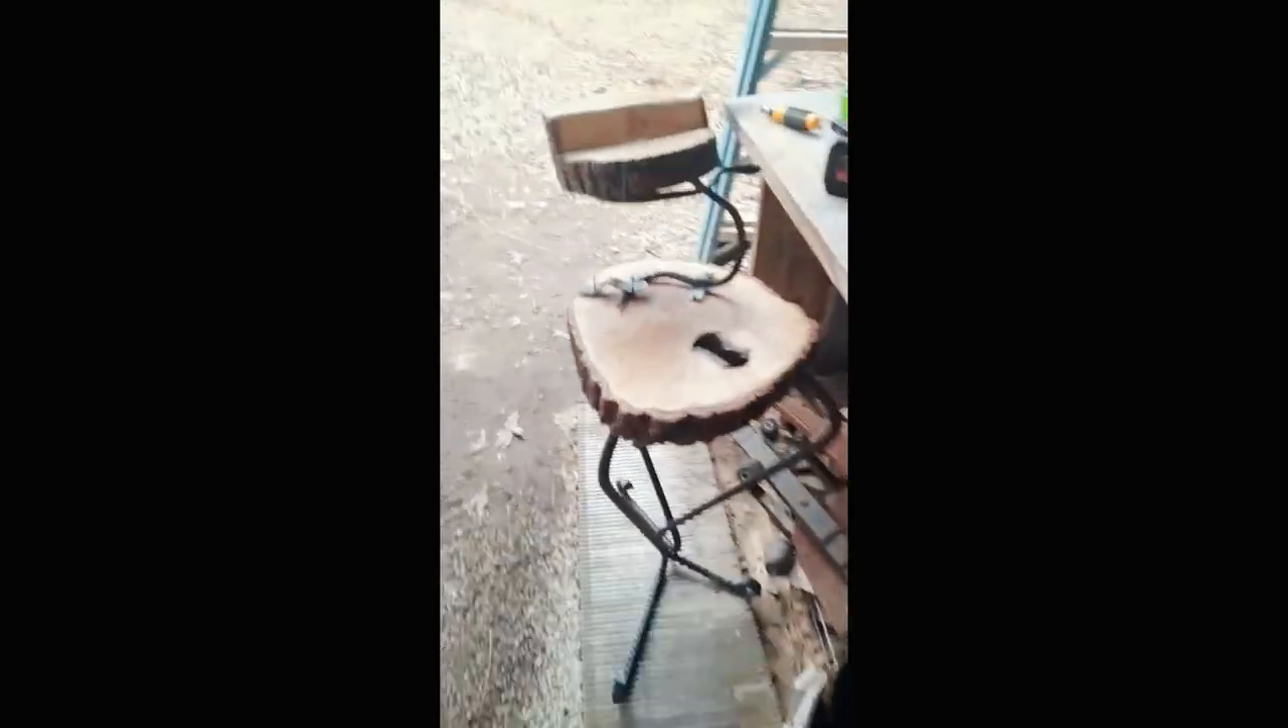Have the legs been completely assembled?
Yes.